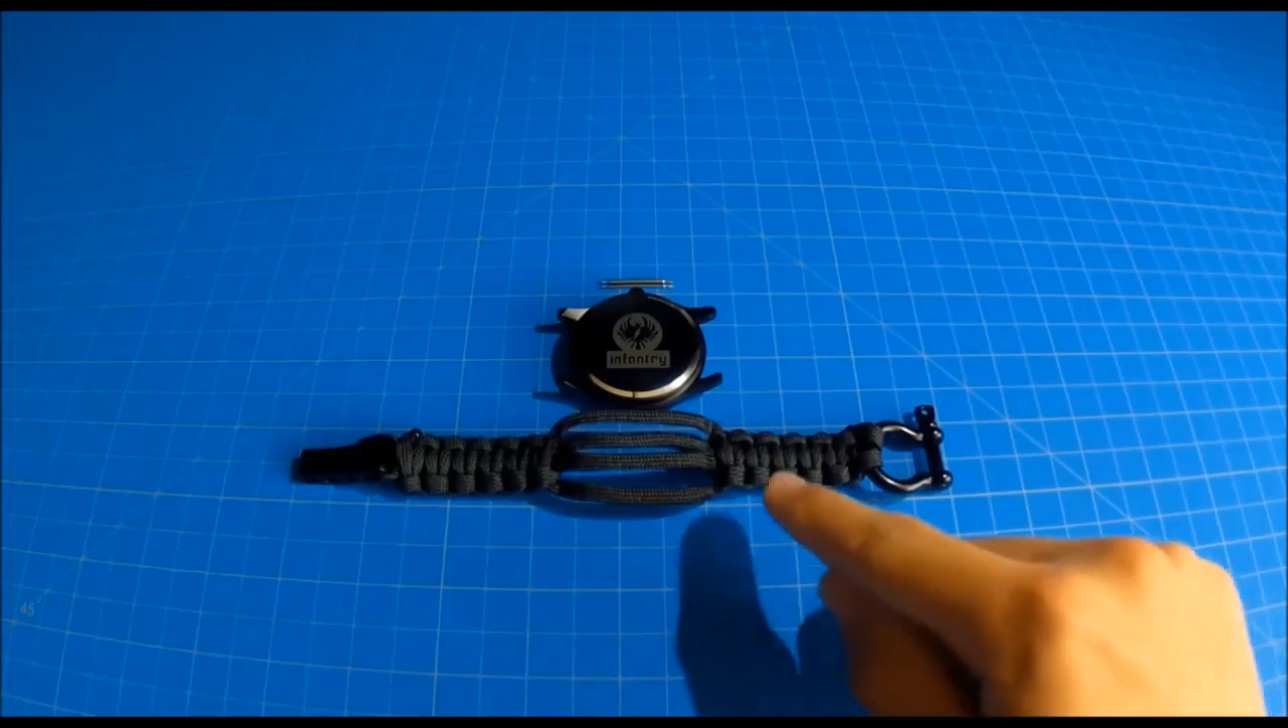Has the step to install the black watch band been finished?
No.